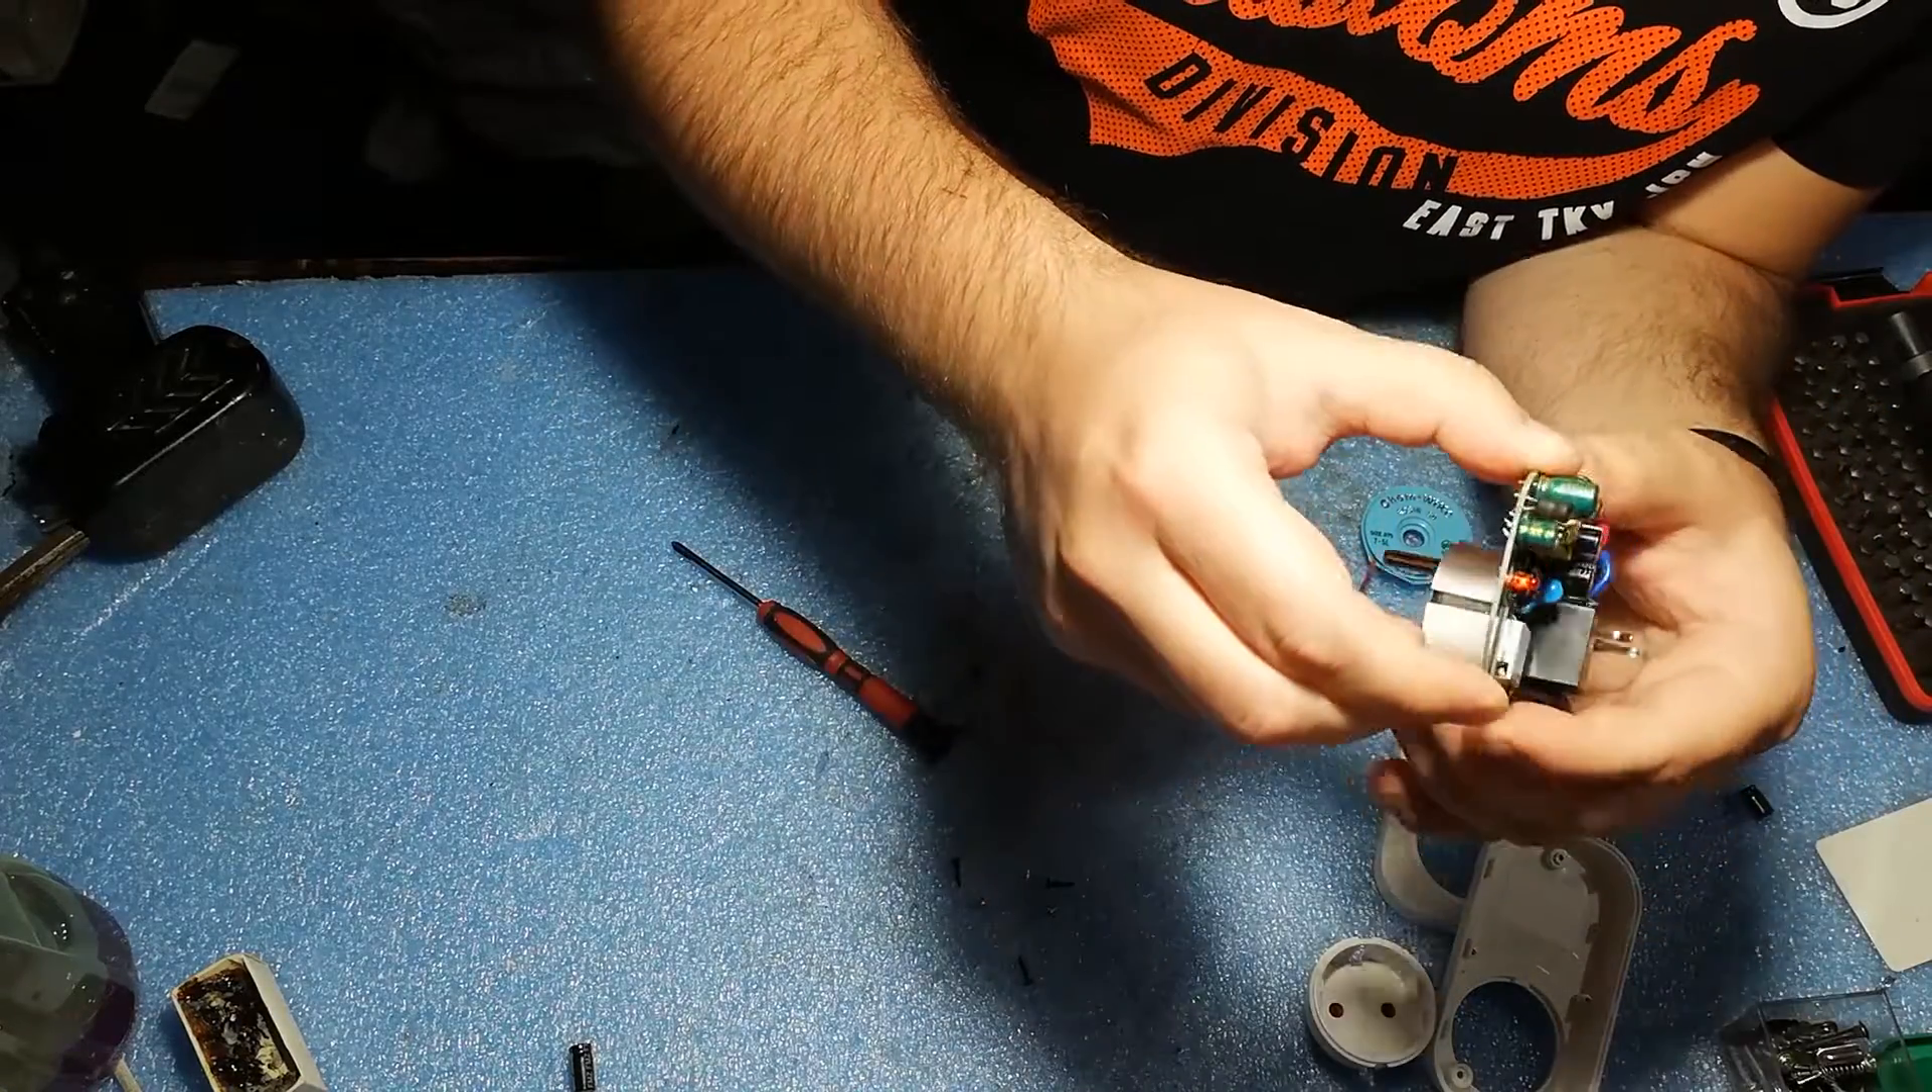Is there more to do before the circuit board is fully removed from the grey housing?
No.